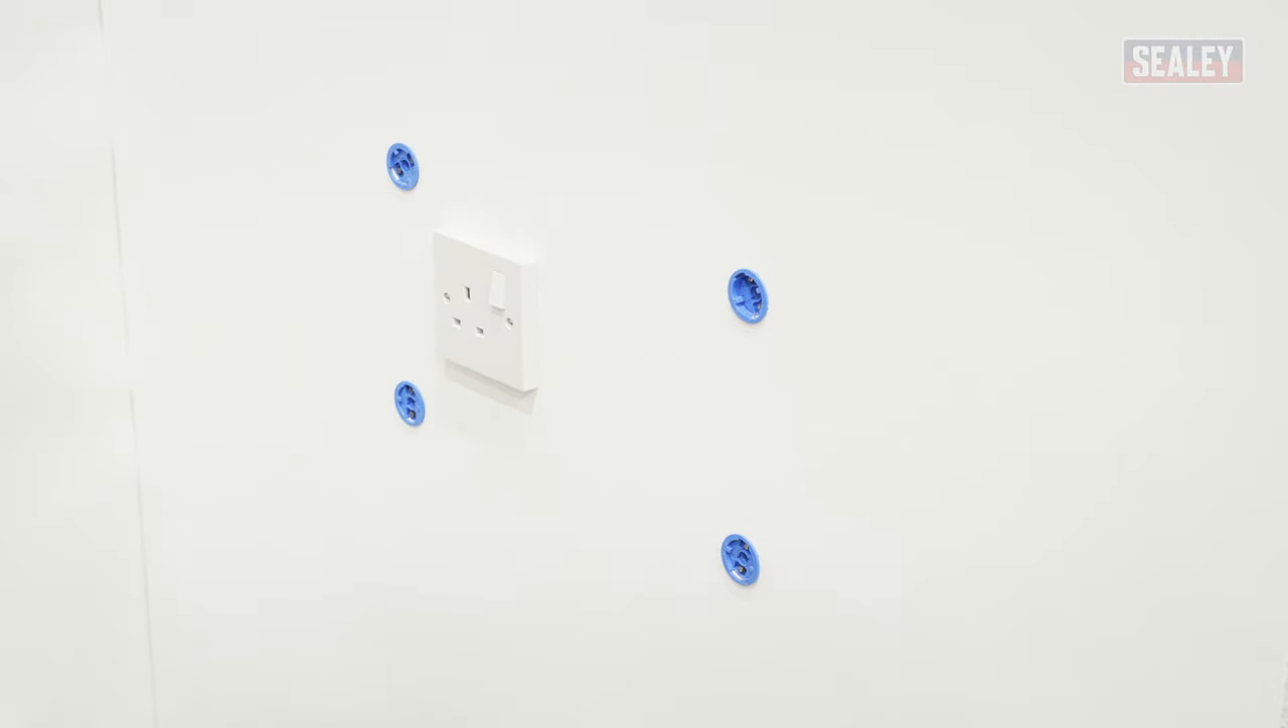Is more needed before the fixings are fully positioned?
No.